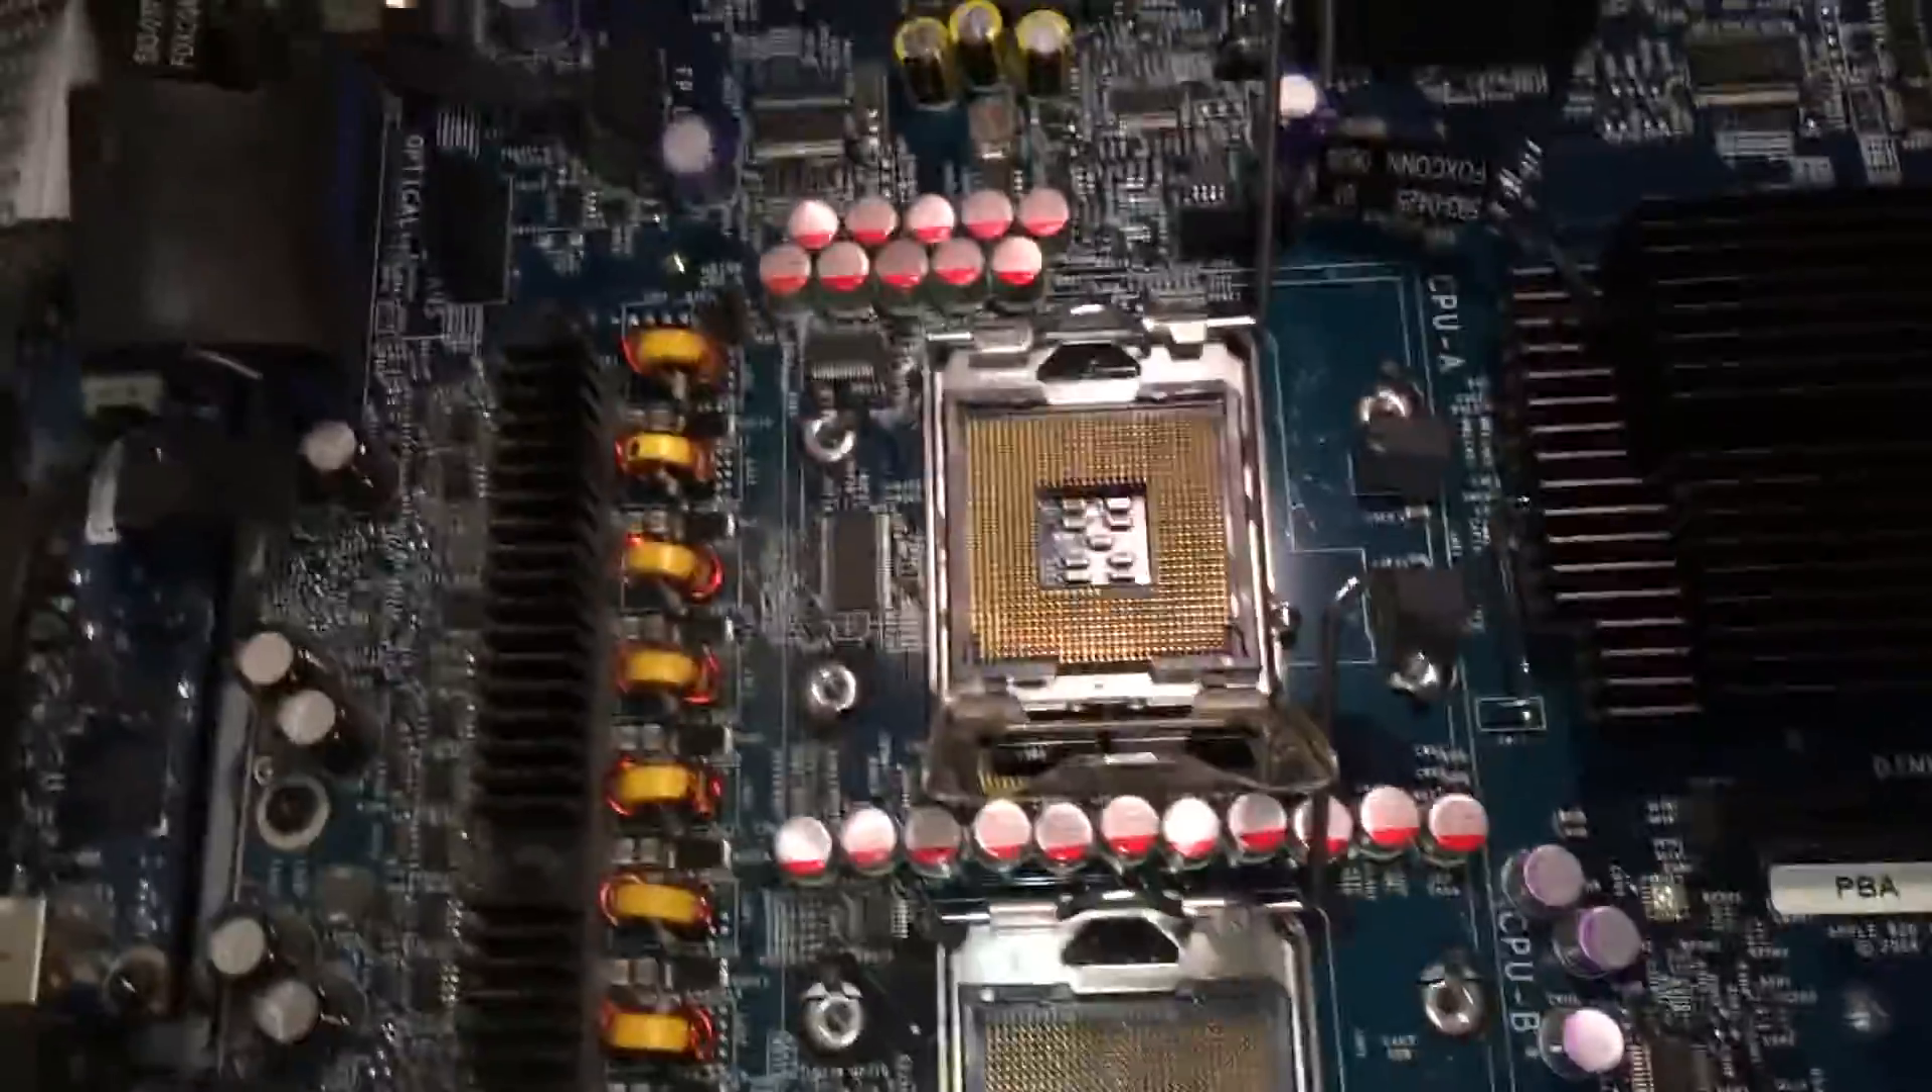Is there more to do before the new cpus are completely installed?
Yes.